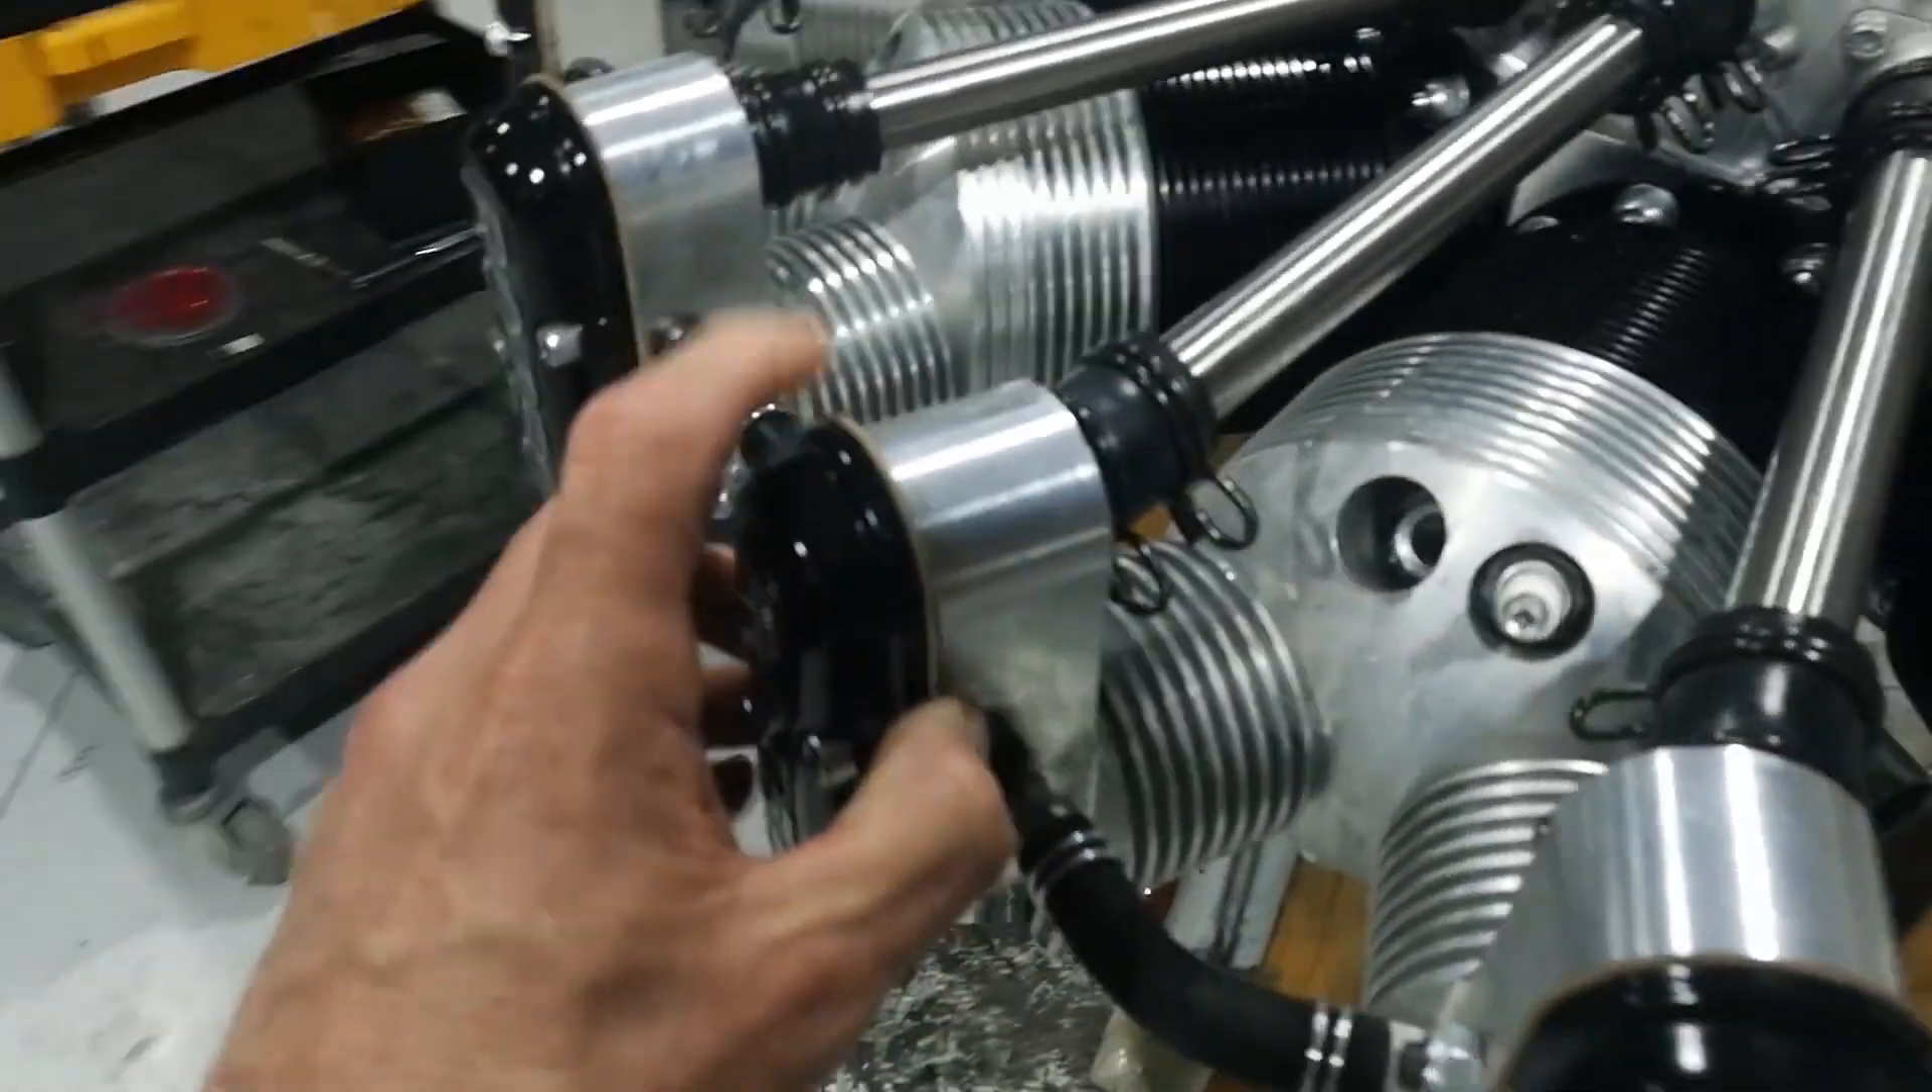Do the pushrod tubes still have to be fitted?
No.